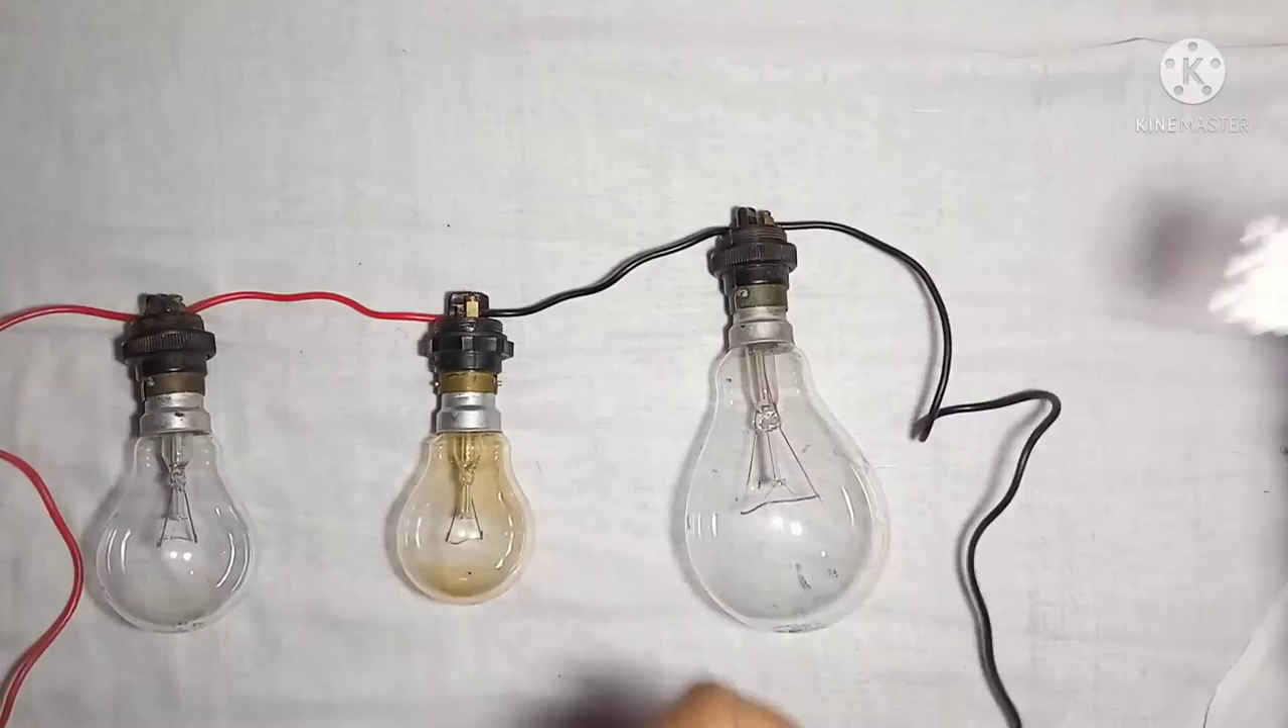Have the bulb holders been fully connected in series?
Yes.